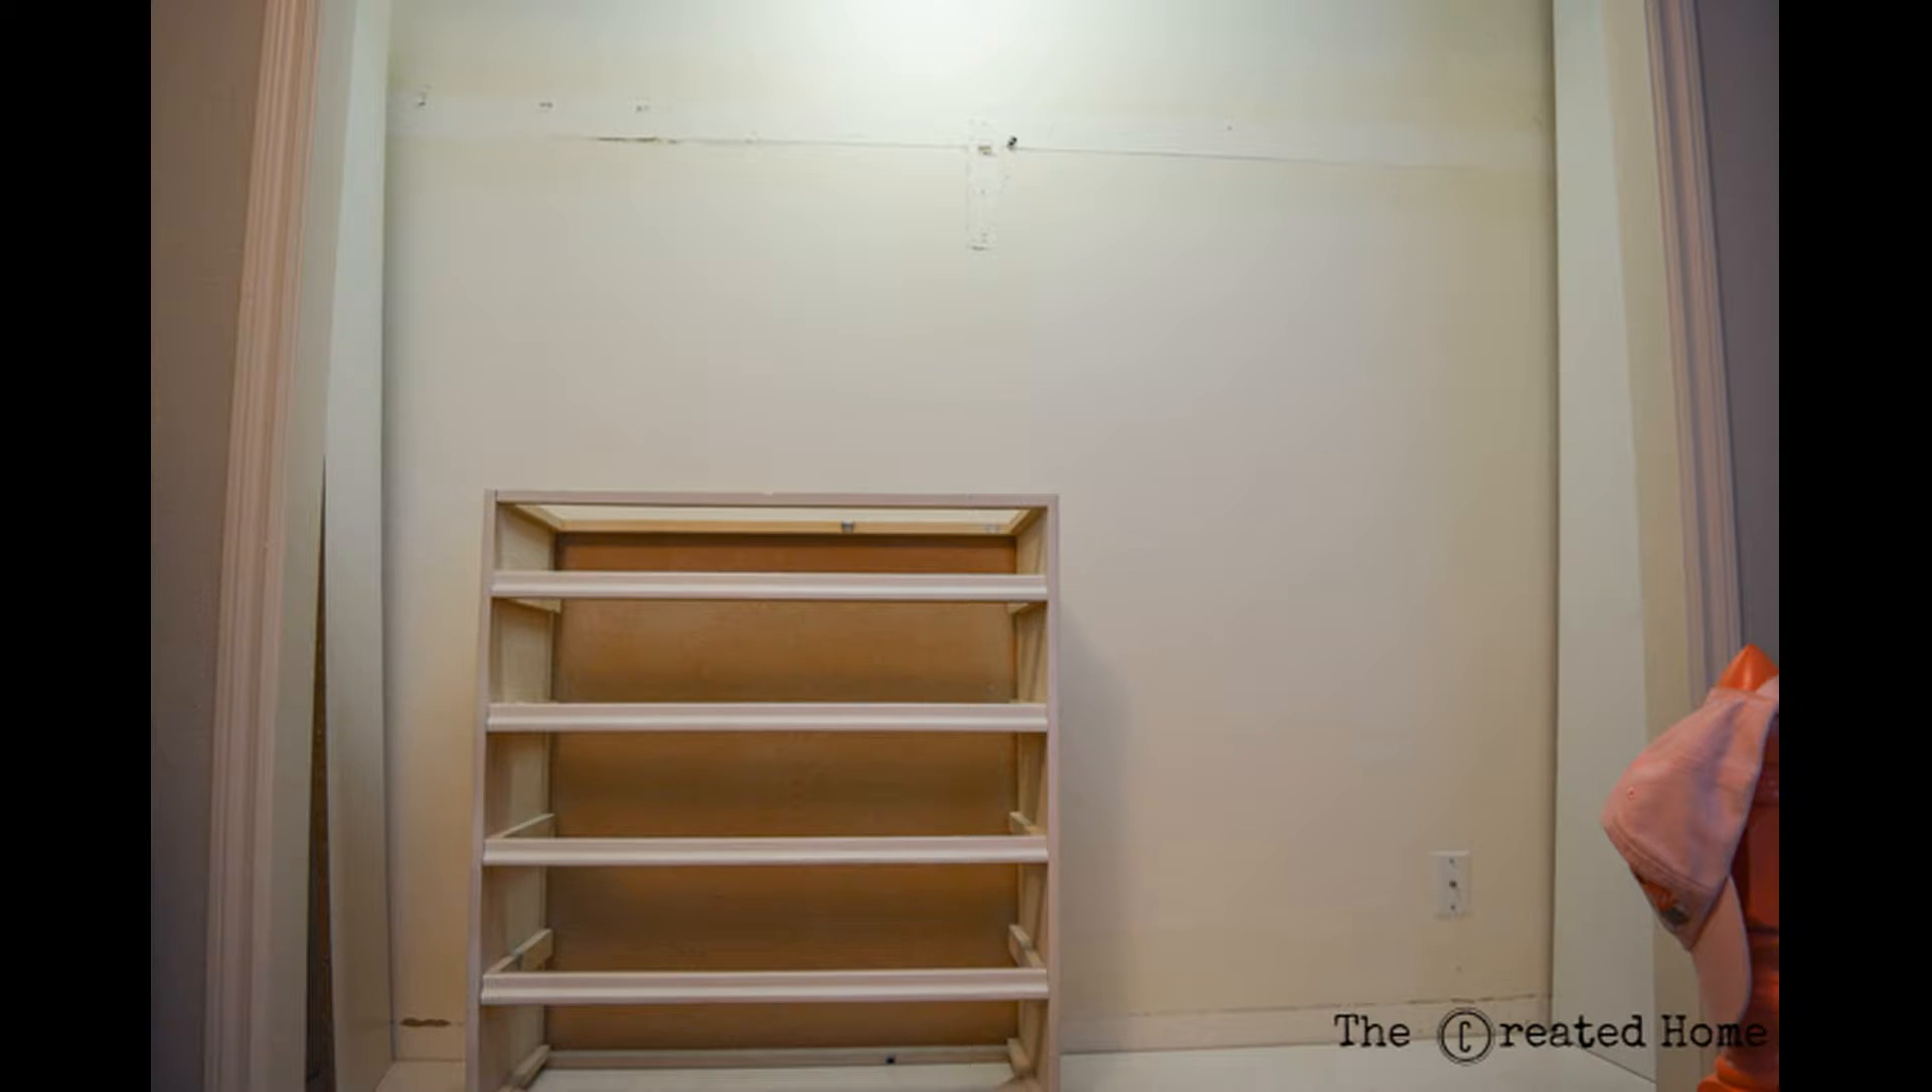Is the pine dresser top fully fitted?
No.